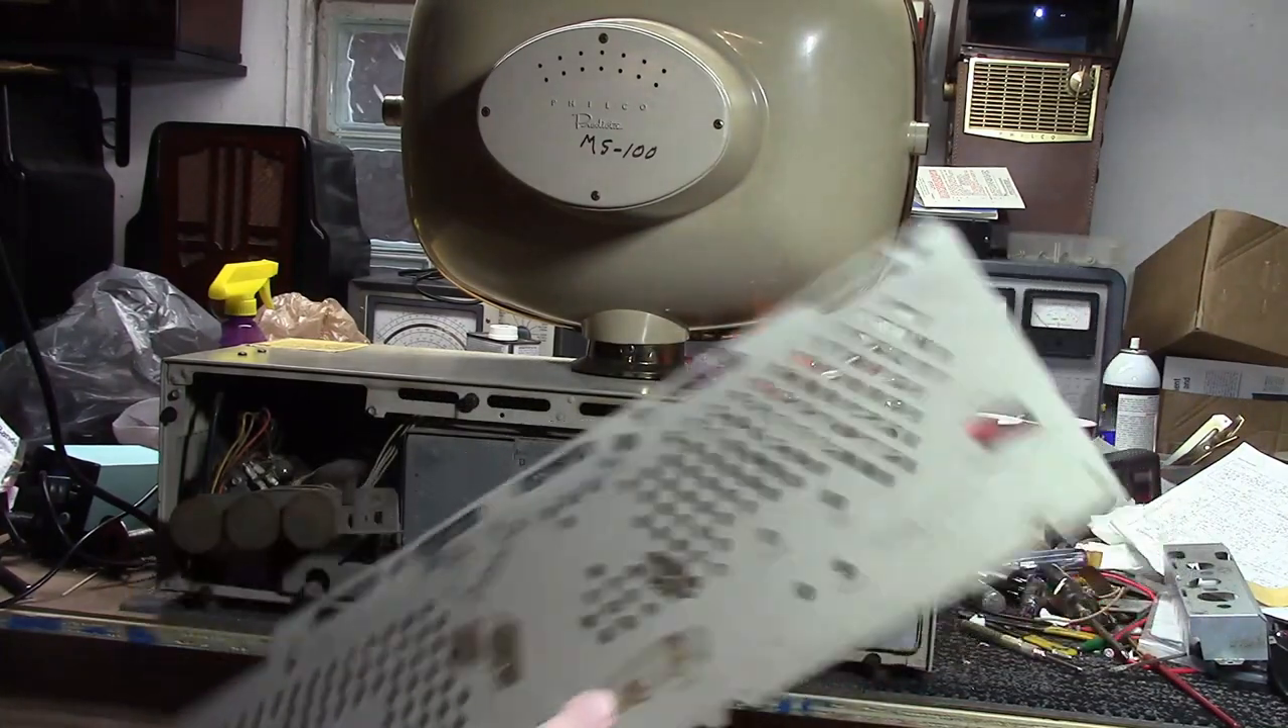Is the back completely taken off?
Yes.